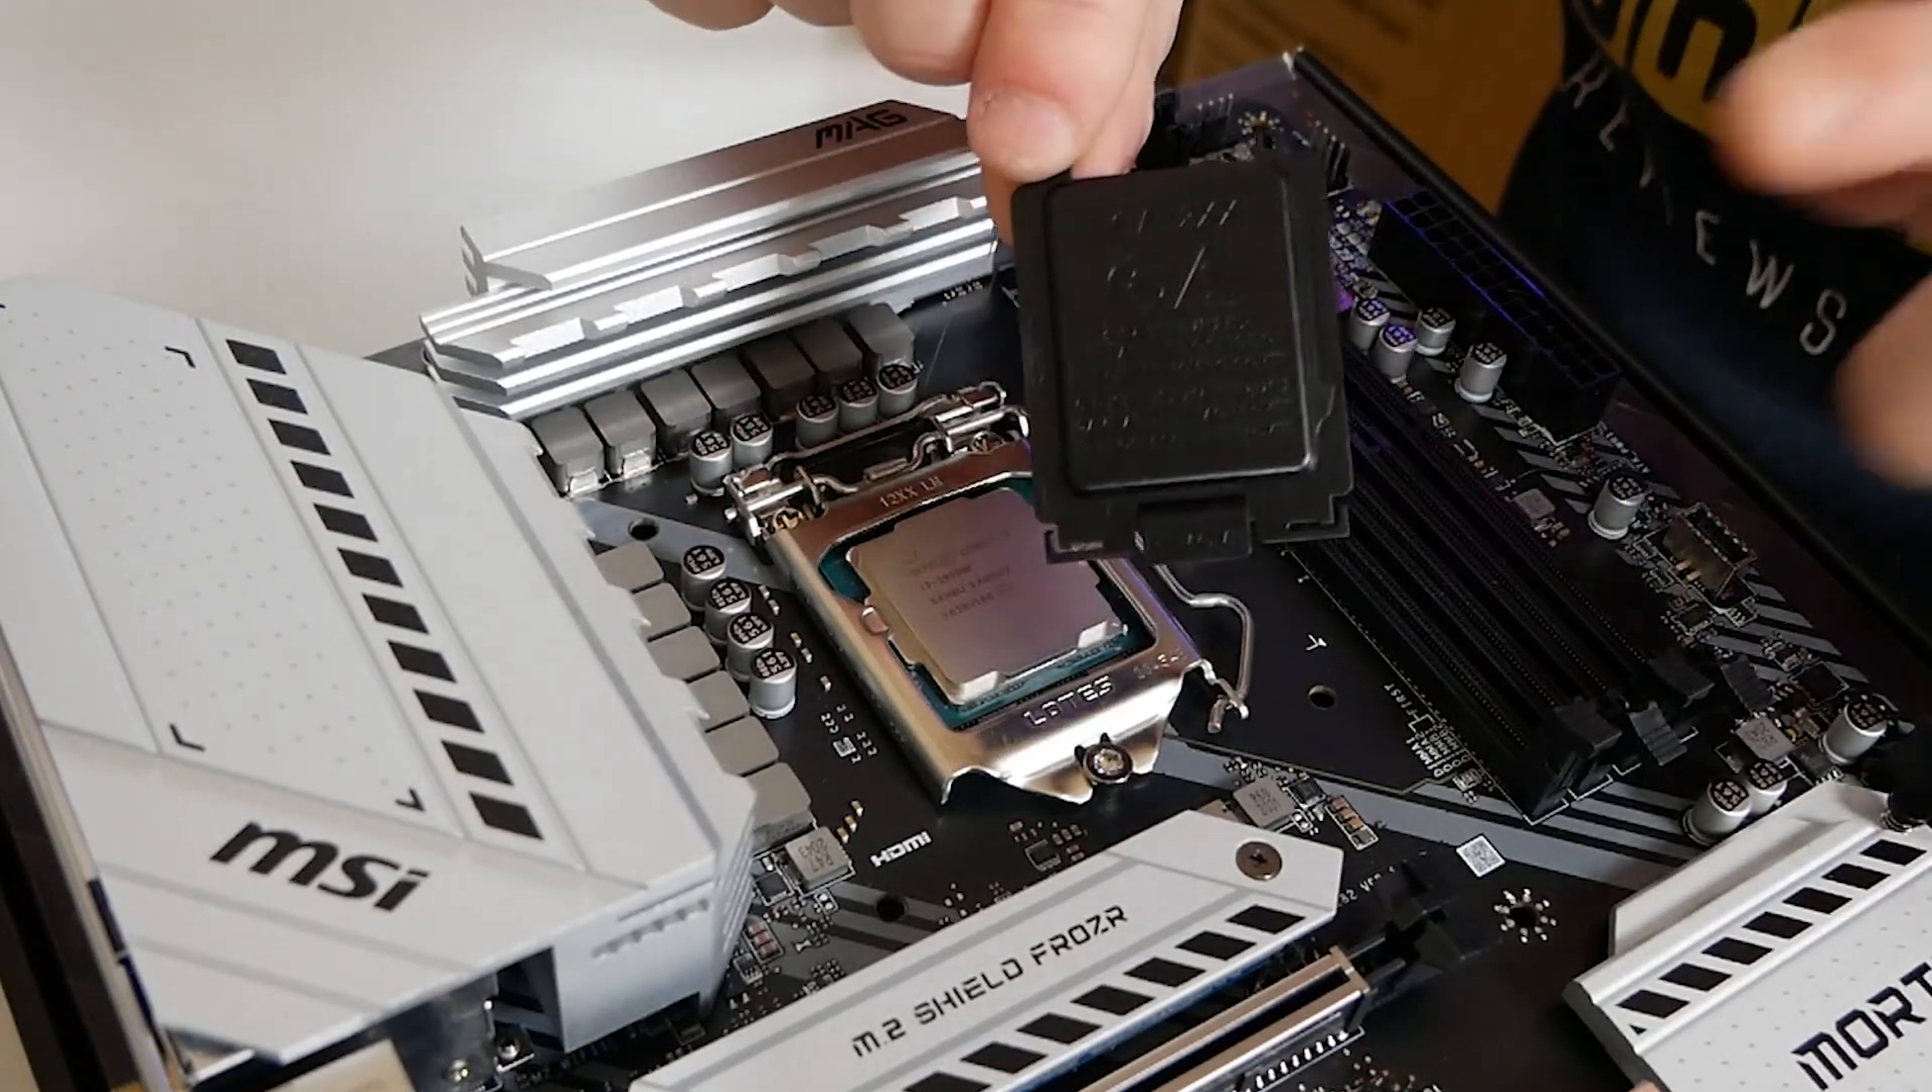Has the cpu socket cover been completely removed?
Yes.